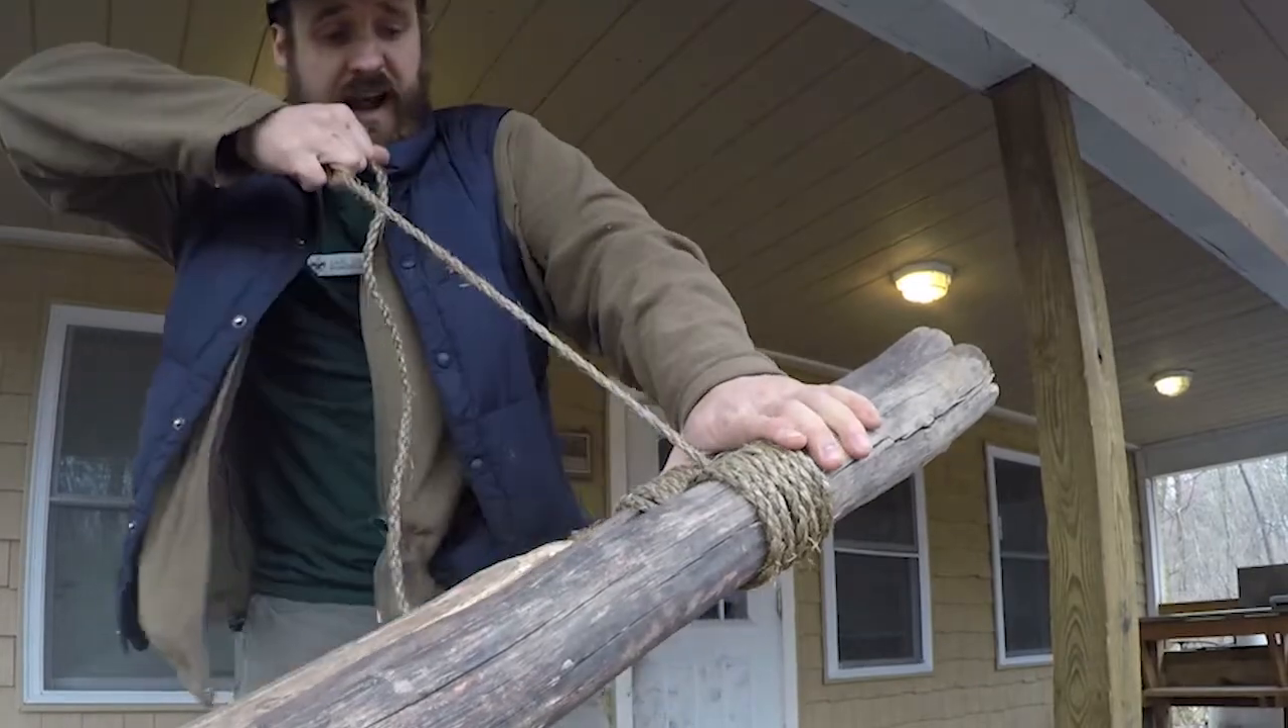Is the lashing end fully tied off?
No.